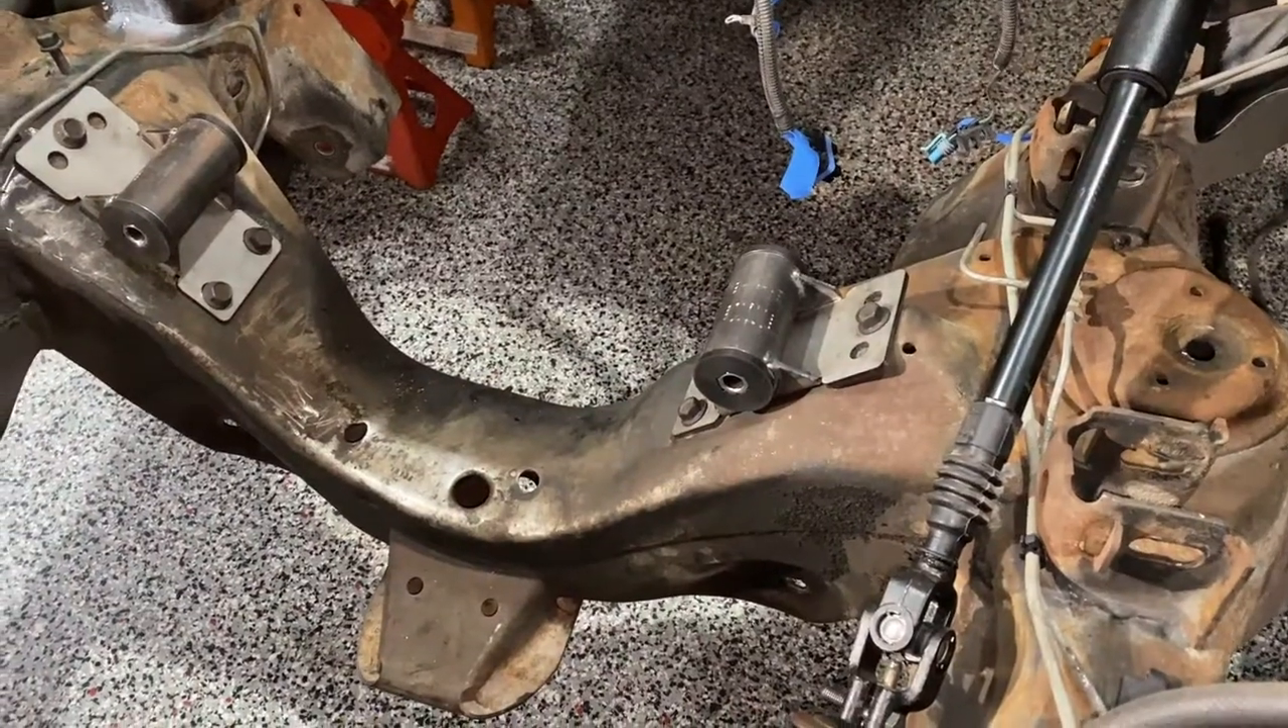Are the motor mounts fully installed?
Yes.